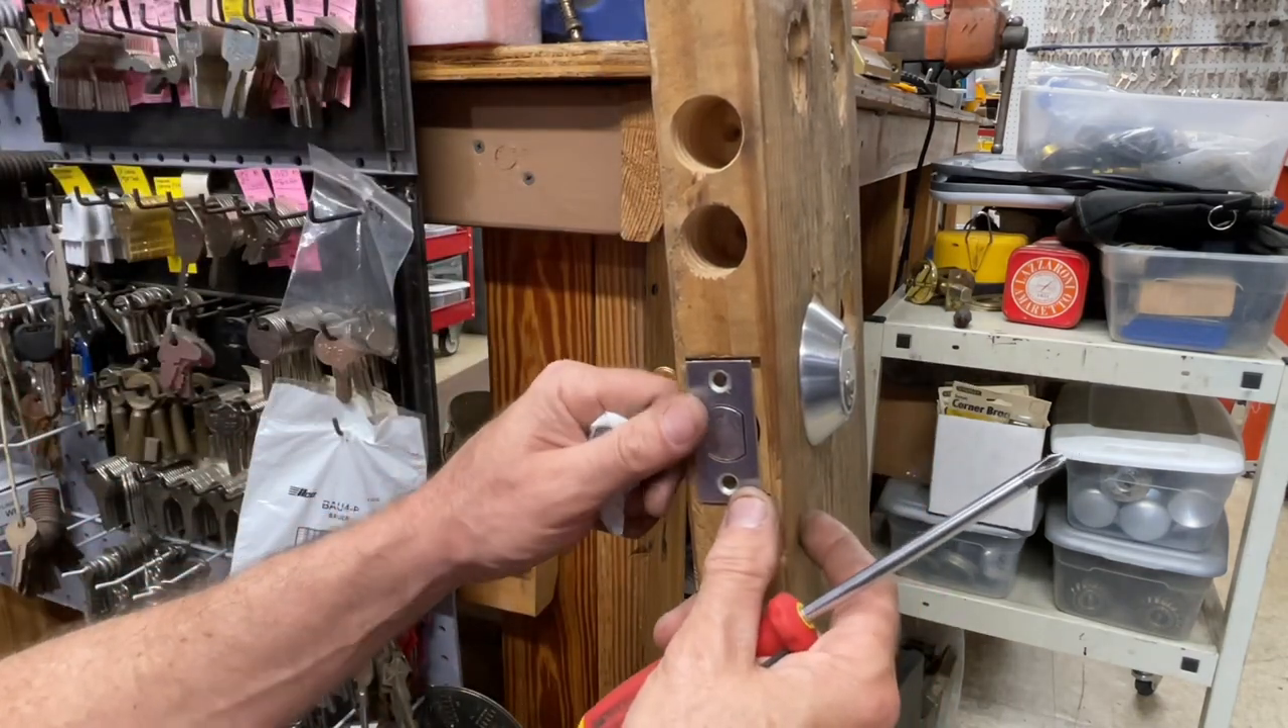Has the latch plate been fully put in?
No.